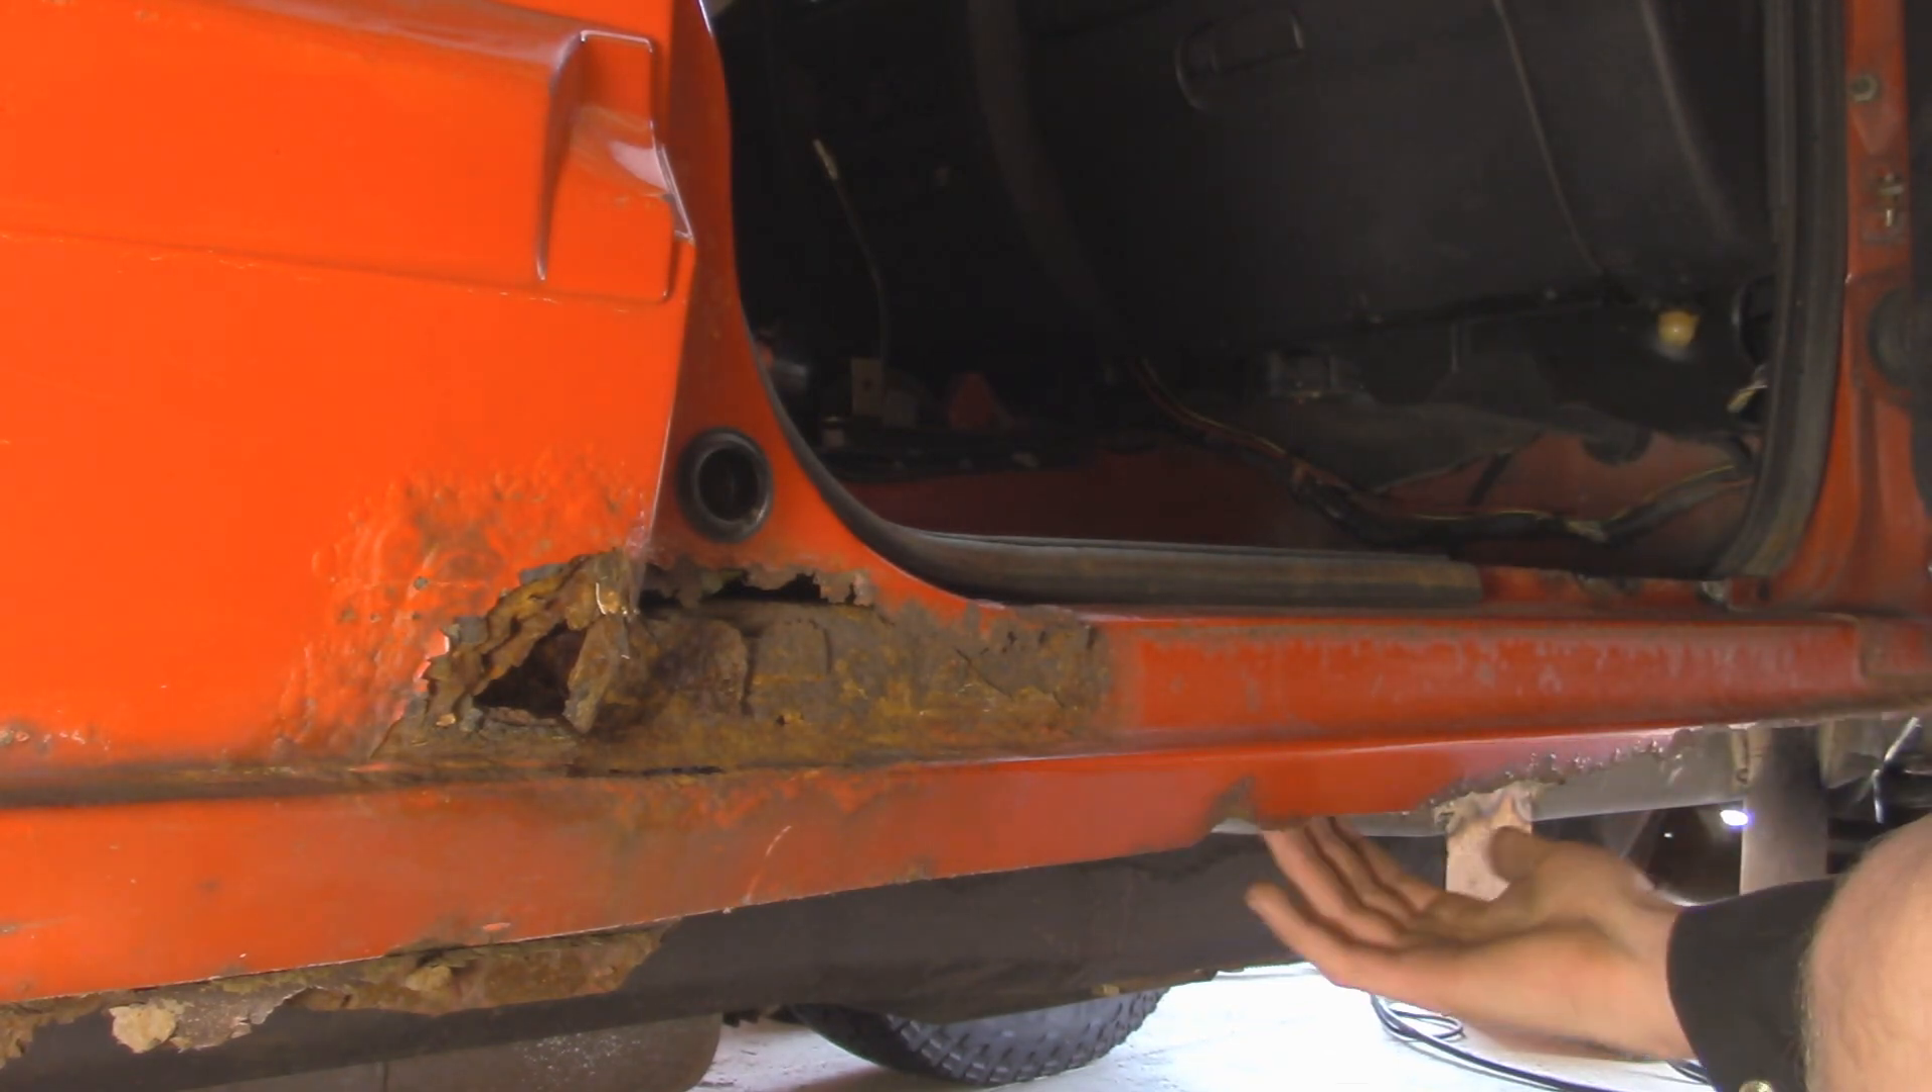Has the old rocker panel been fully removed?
No.